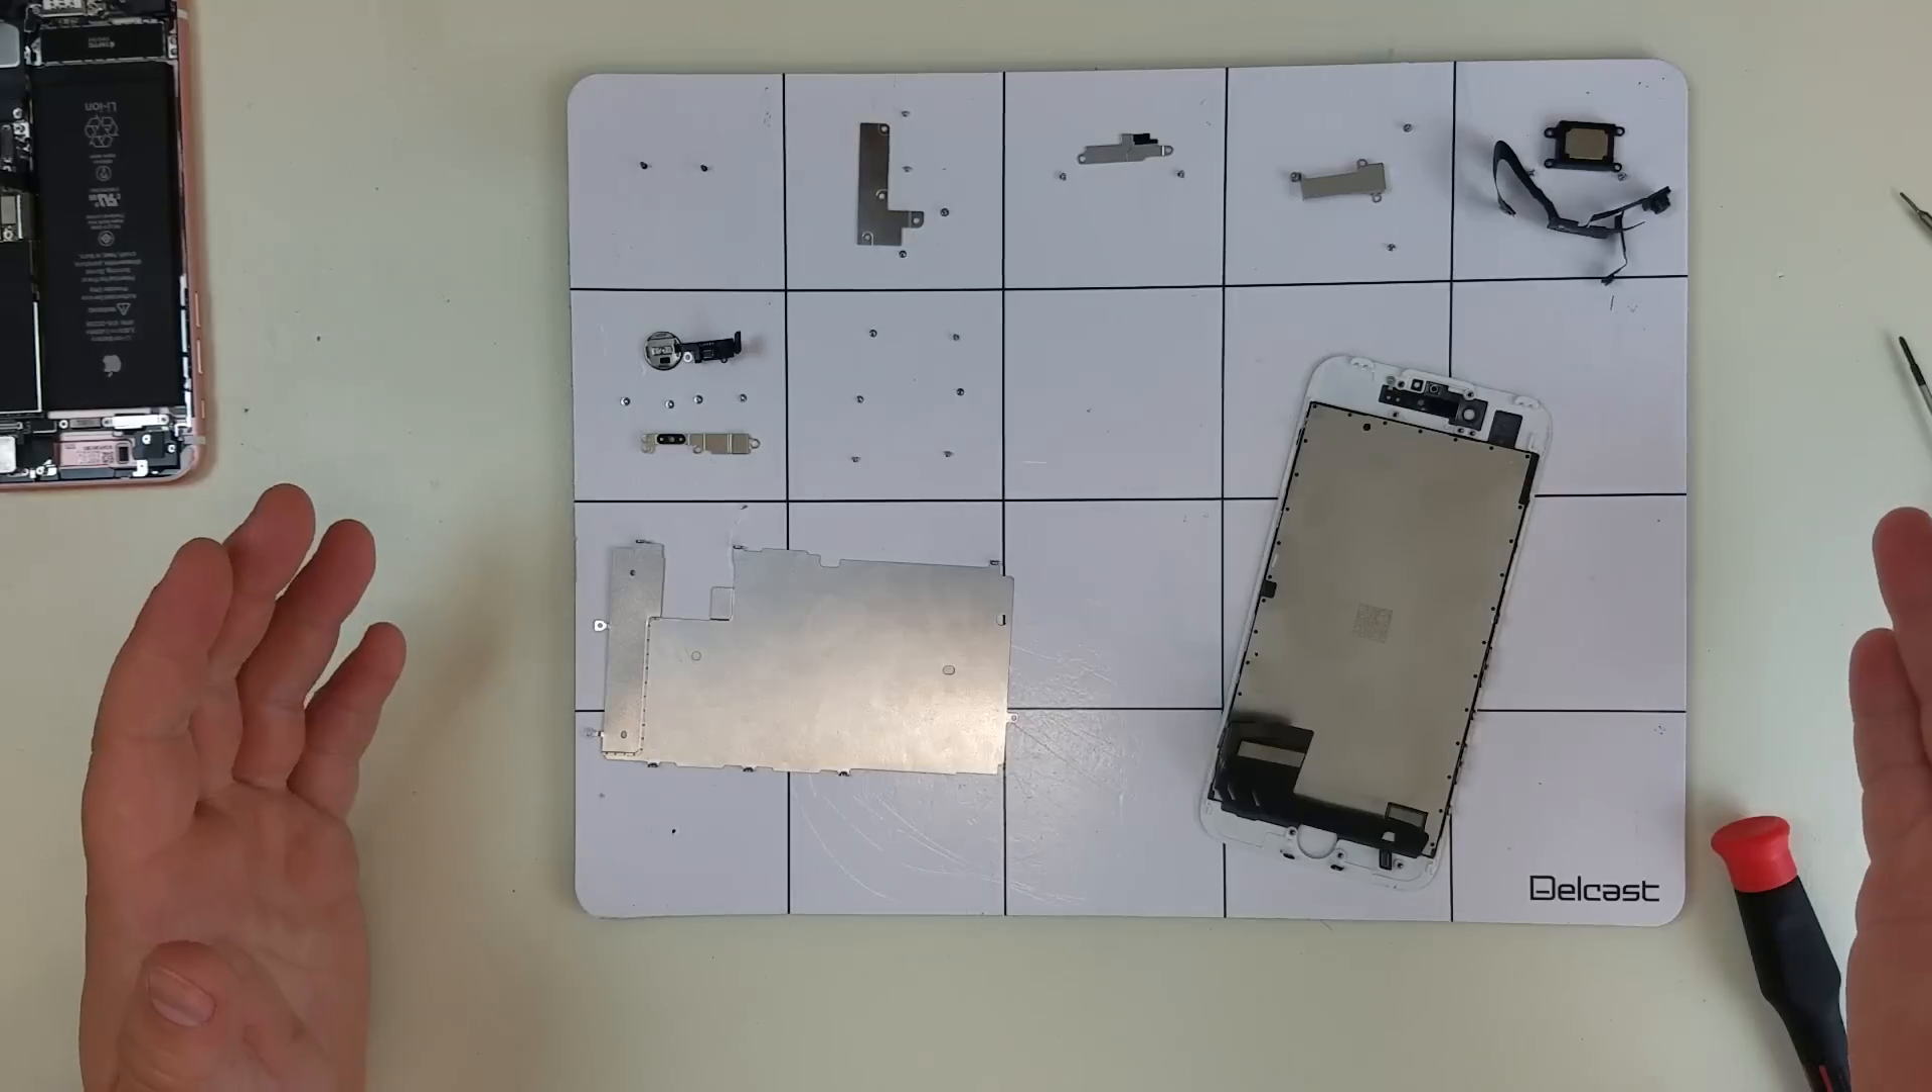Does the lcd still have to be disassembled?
No.